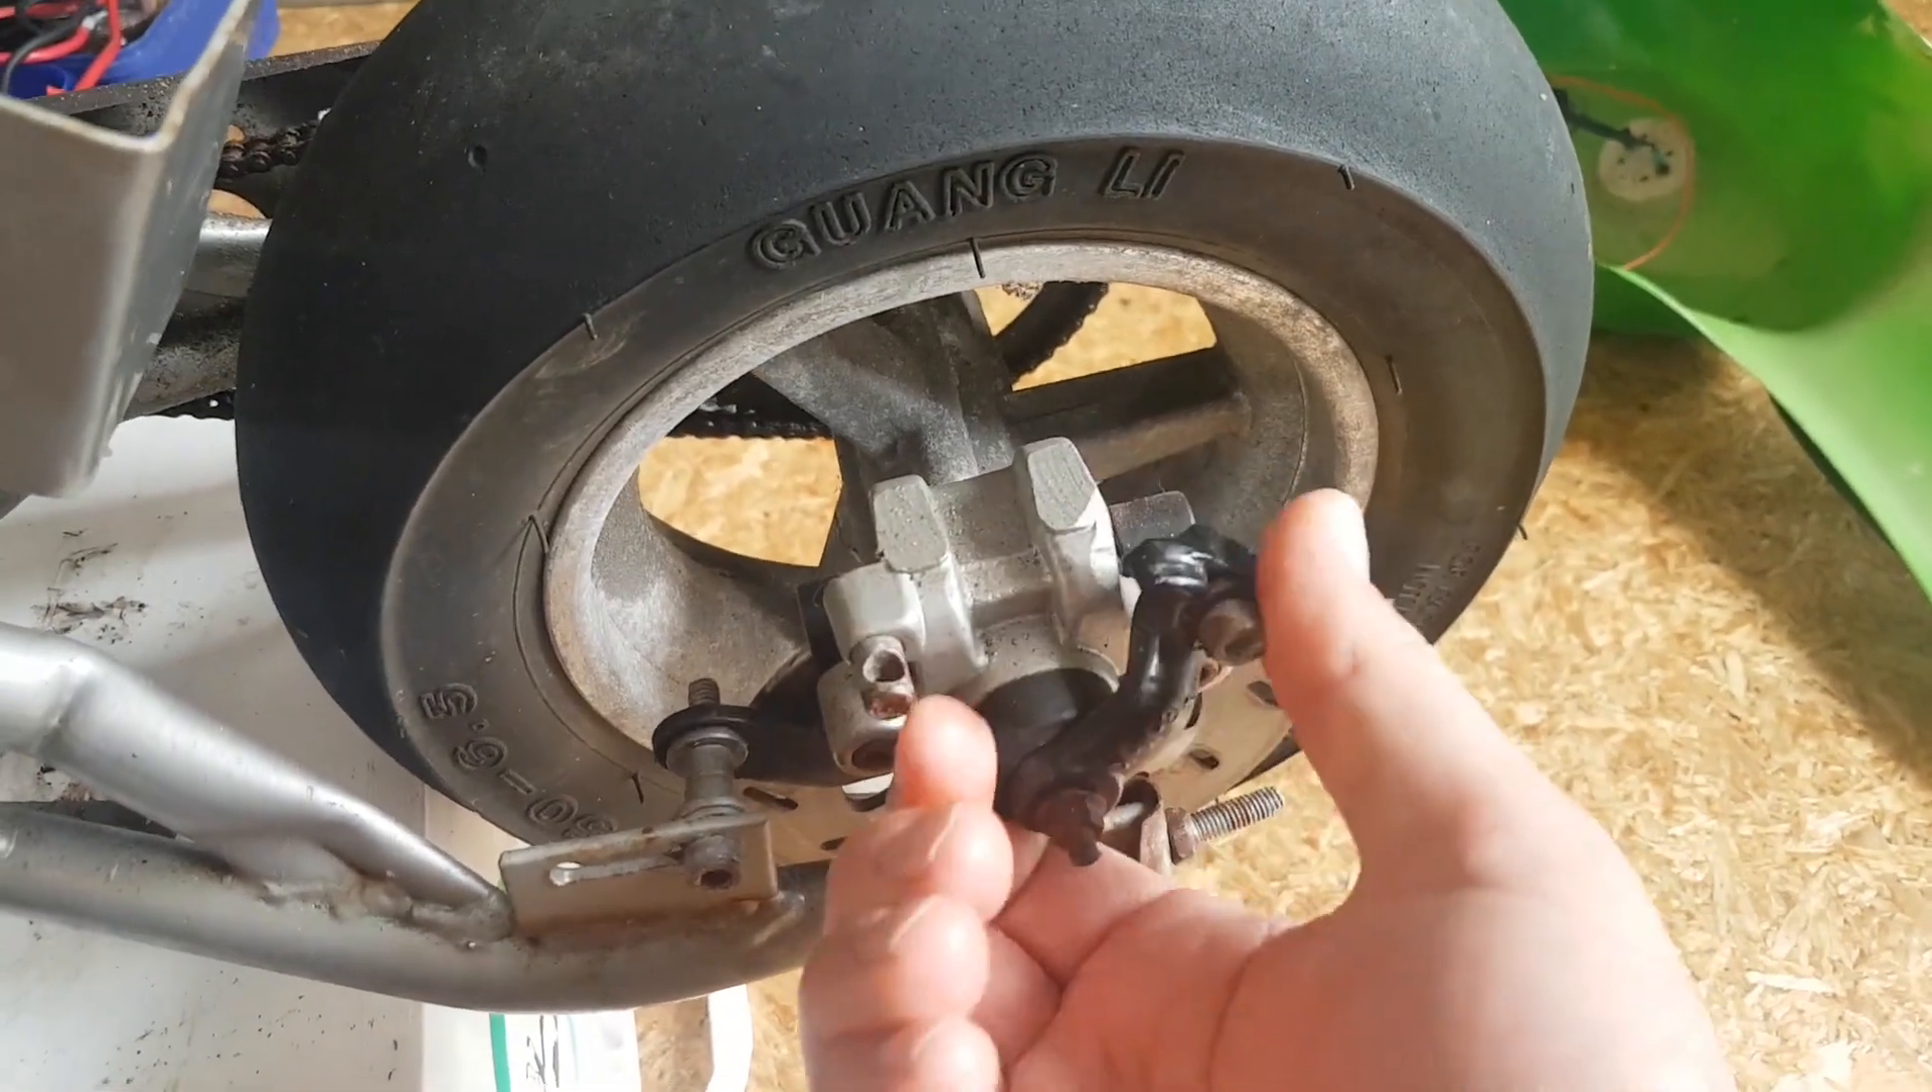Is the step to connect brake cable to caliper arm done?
No.